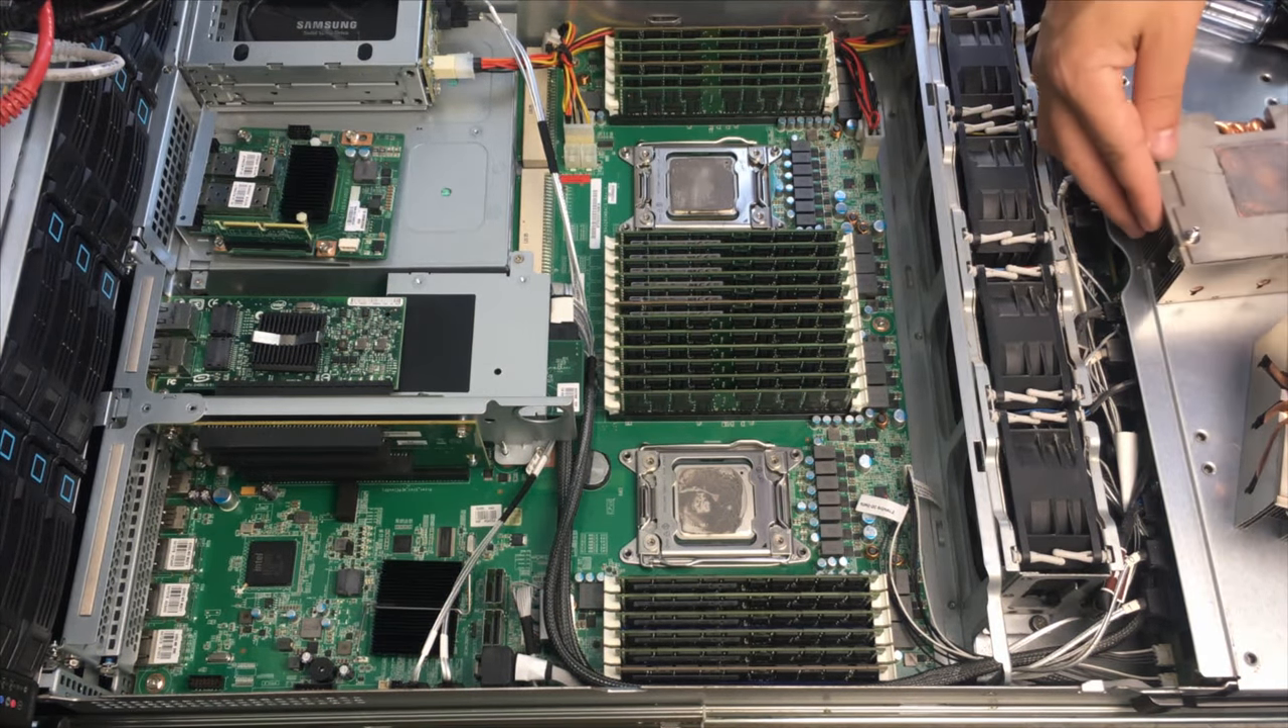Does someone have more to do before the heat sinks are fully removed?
No.